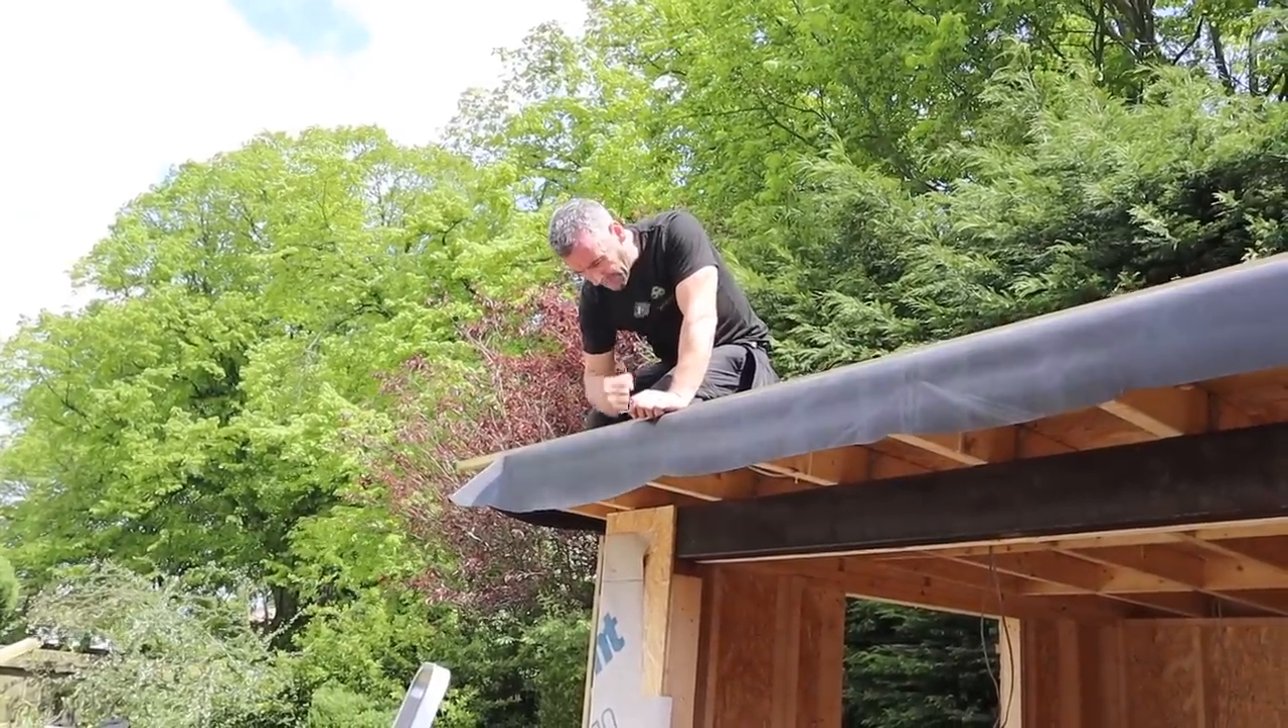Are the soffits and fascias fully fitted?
No.